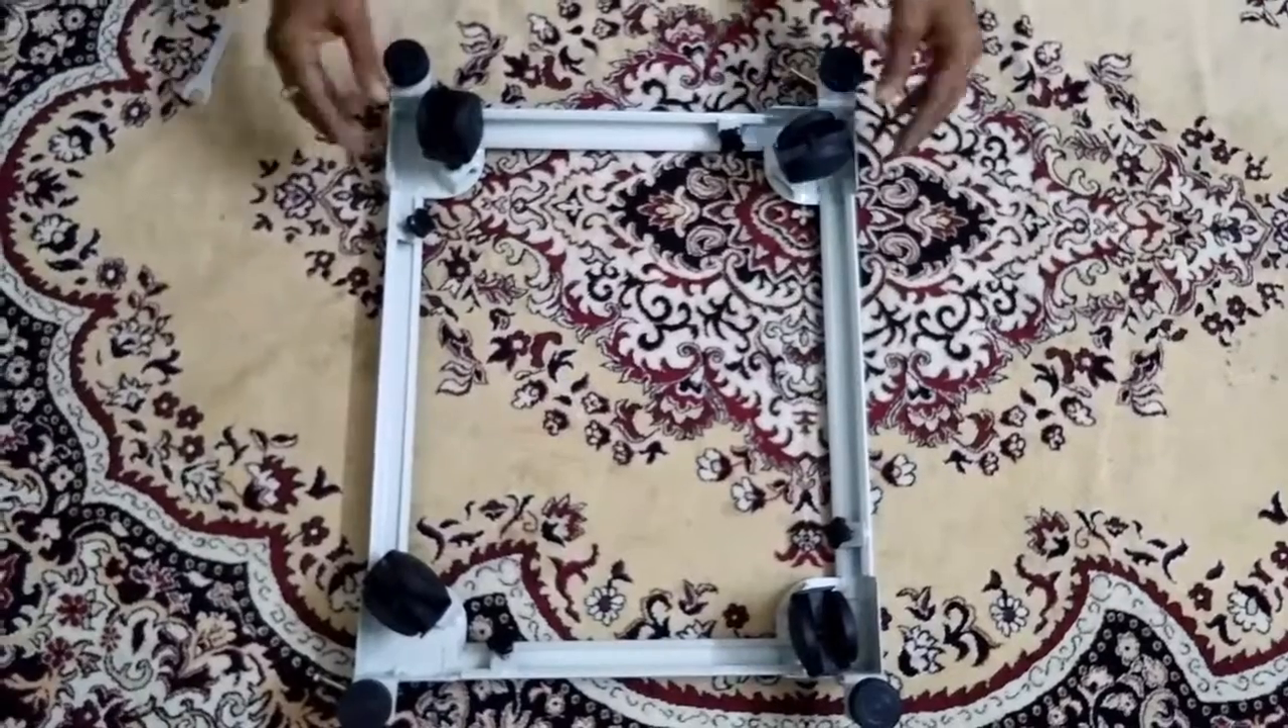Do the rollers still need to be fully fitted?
No.